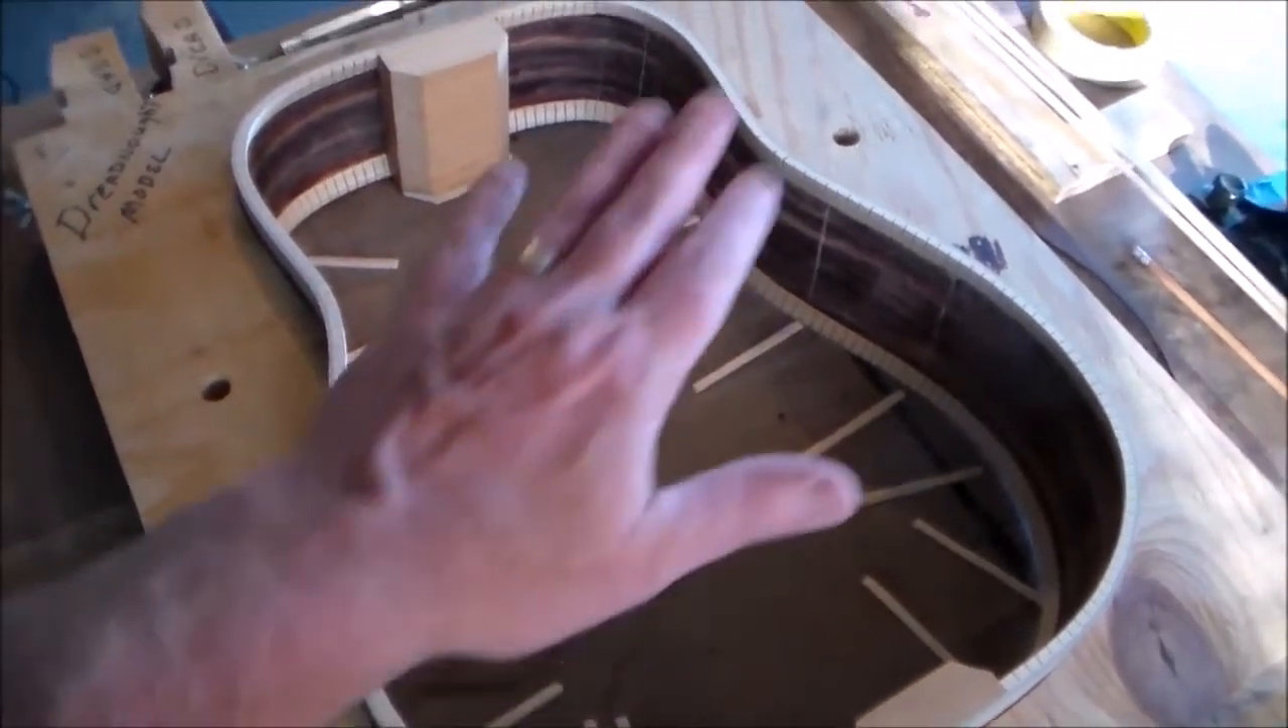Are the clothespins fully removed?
Yes.